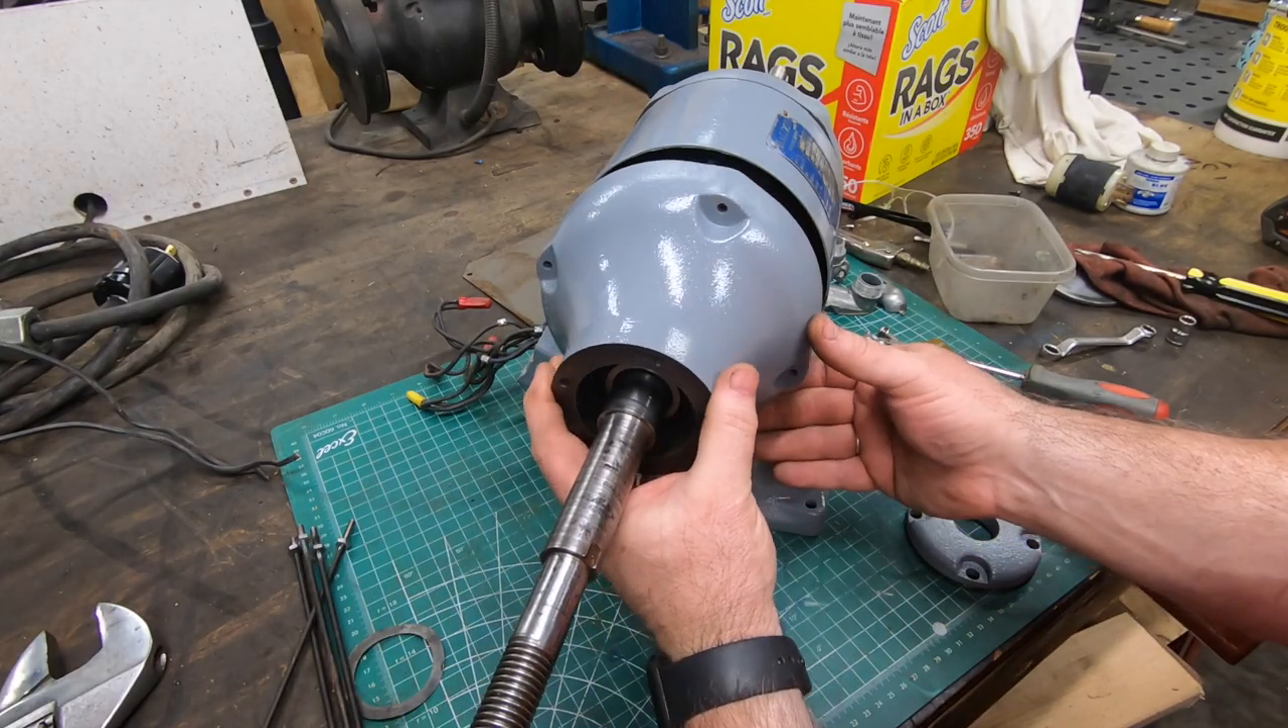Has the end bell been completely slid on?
No.